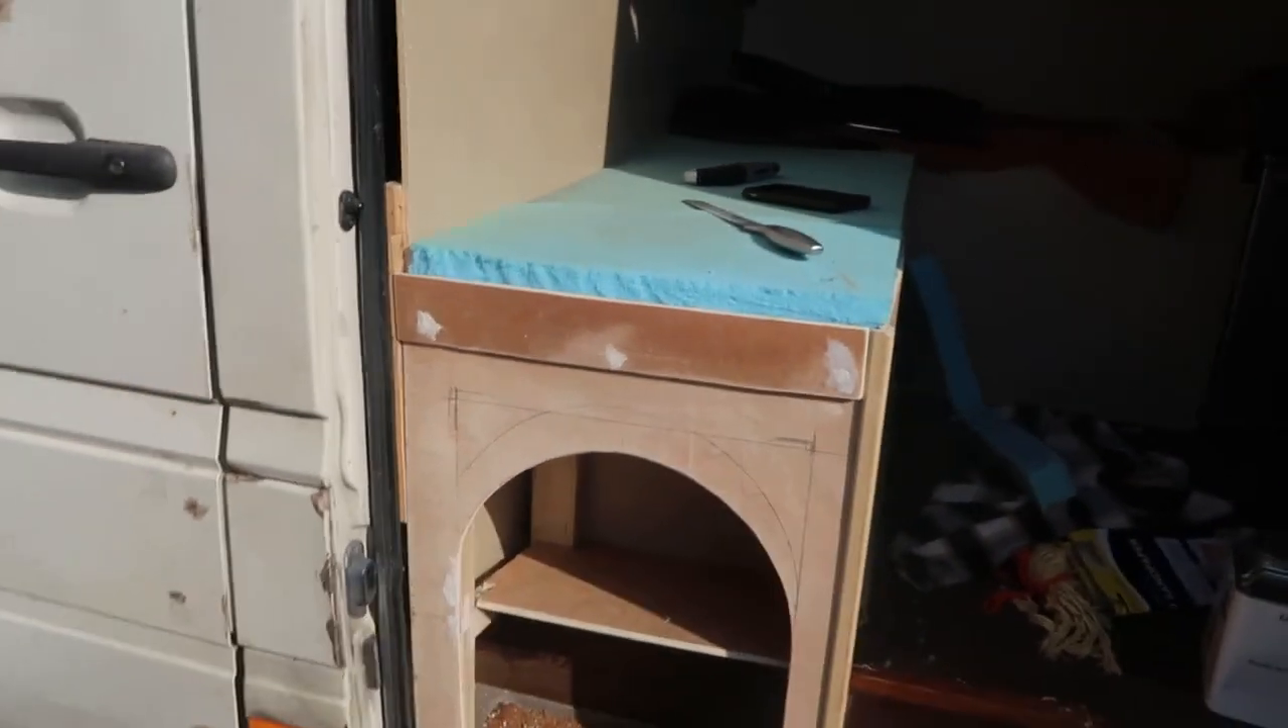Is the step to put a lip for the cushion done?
Yes.